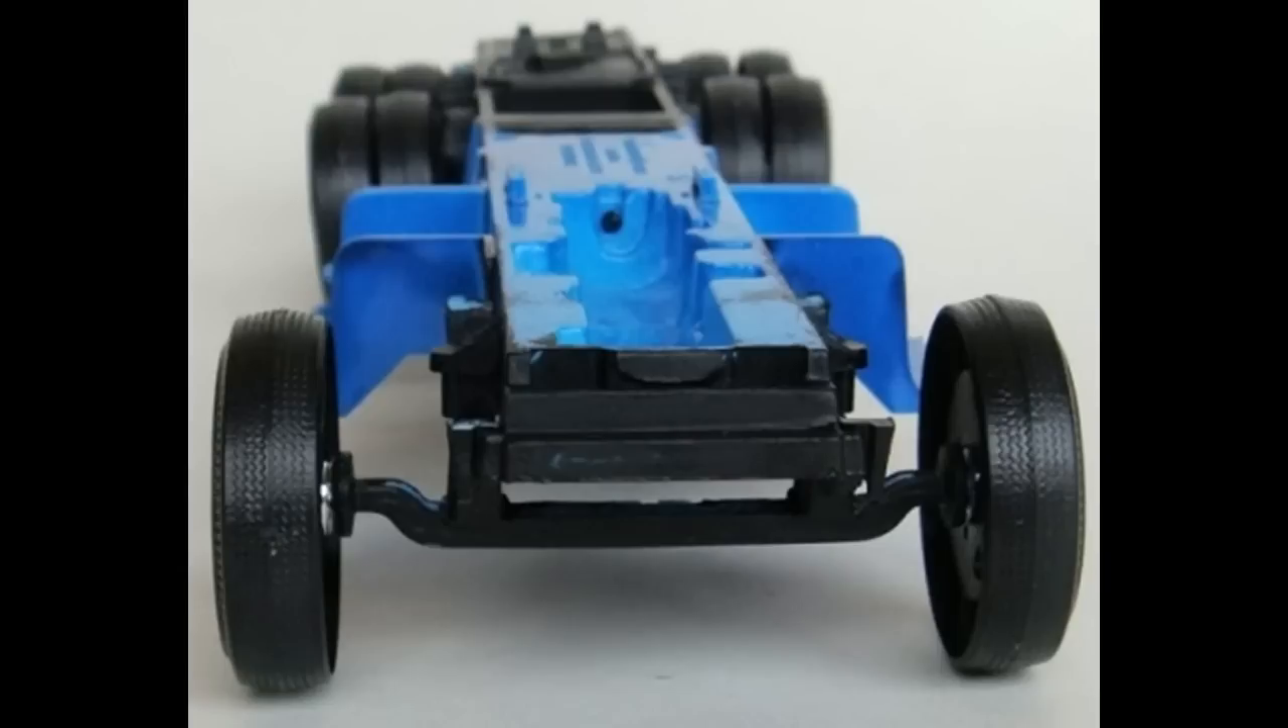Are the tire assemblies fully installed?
Yes.